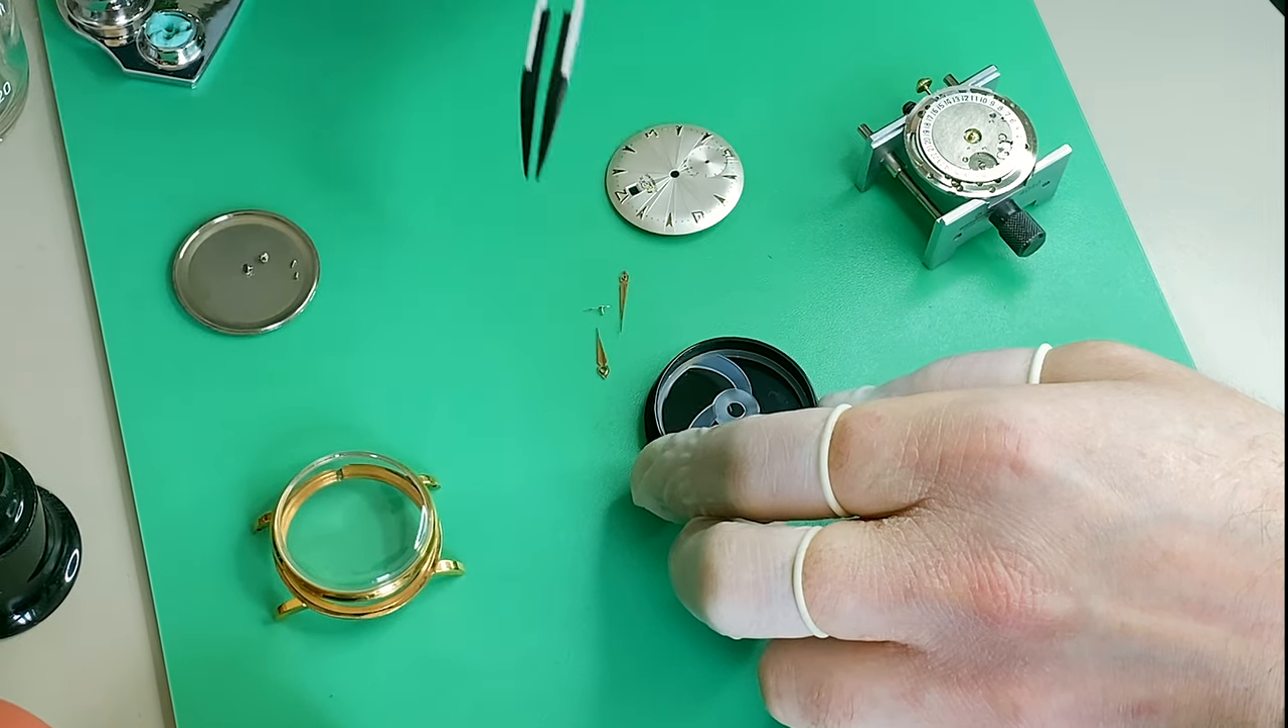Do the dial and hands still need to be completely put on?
Yes.